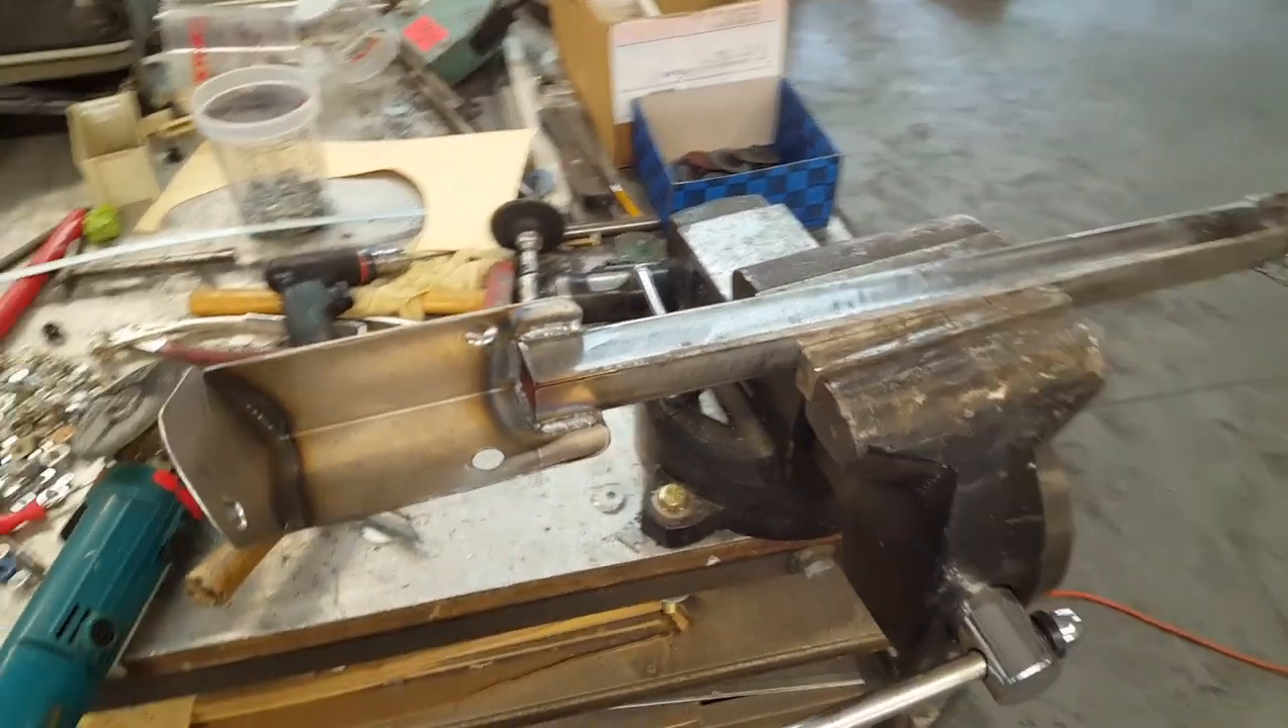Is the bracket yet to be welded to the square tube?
No.